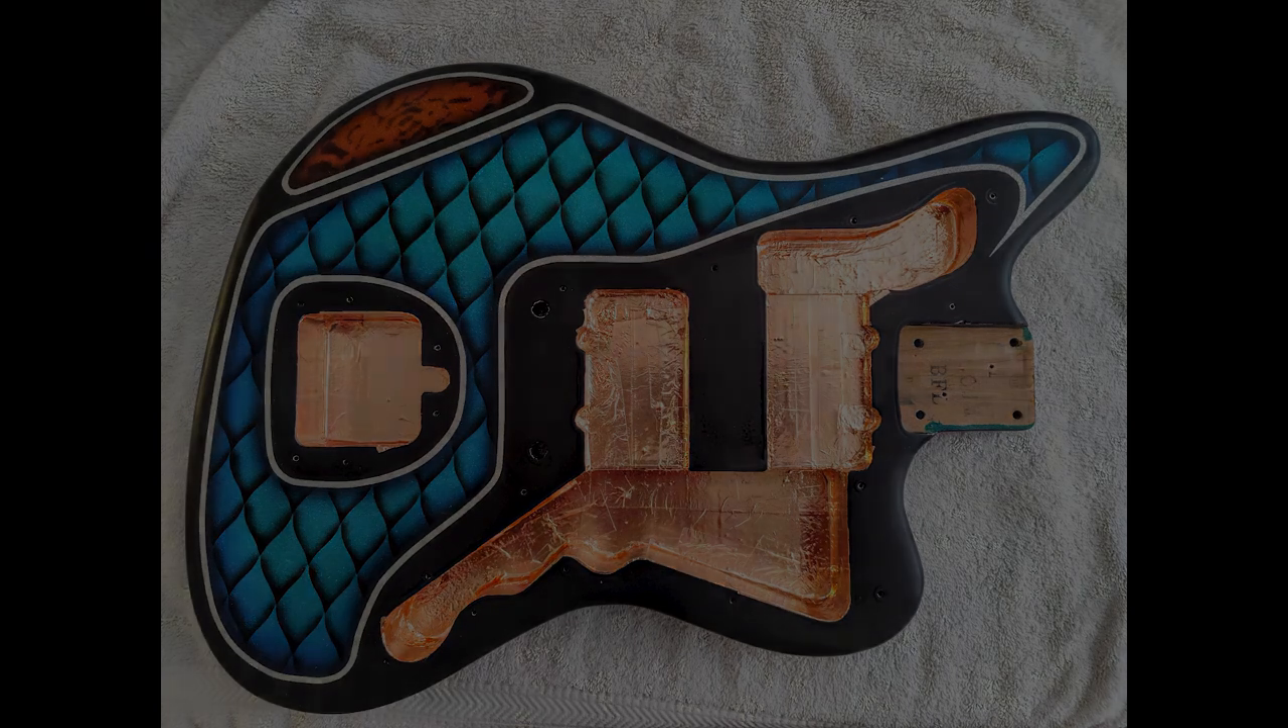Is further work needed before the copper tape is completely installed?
No.